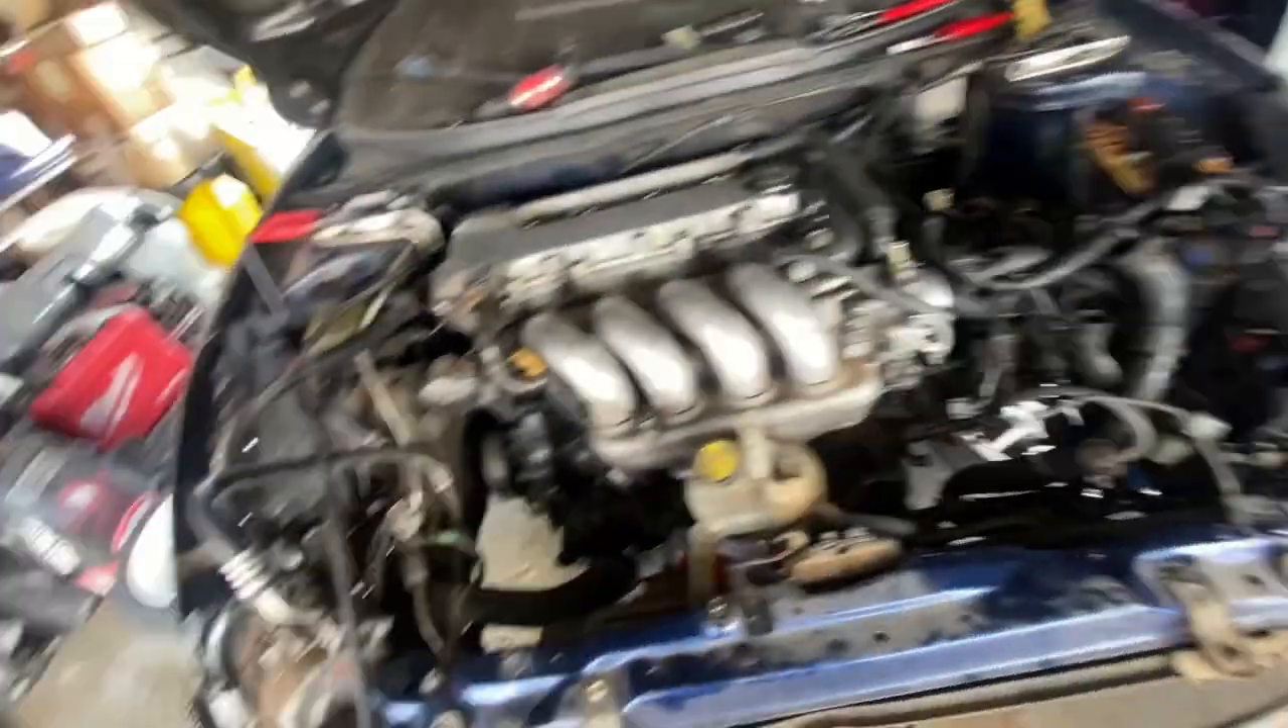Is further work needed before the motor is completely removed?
Yes.